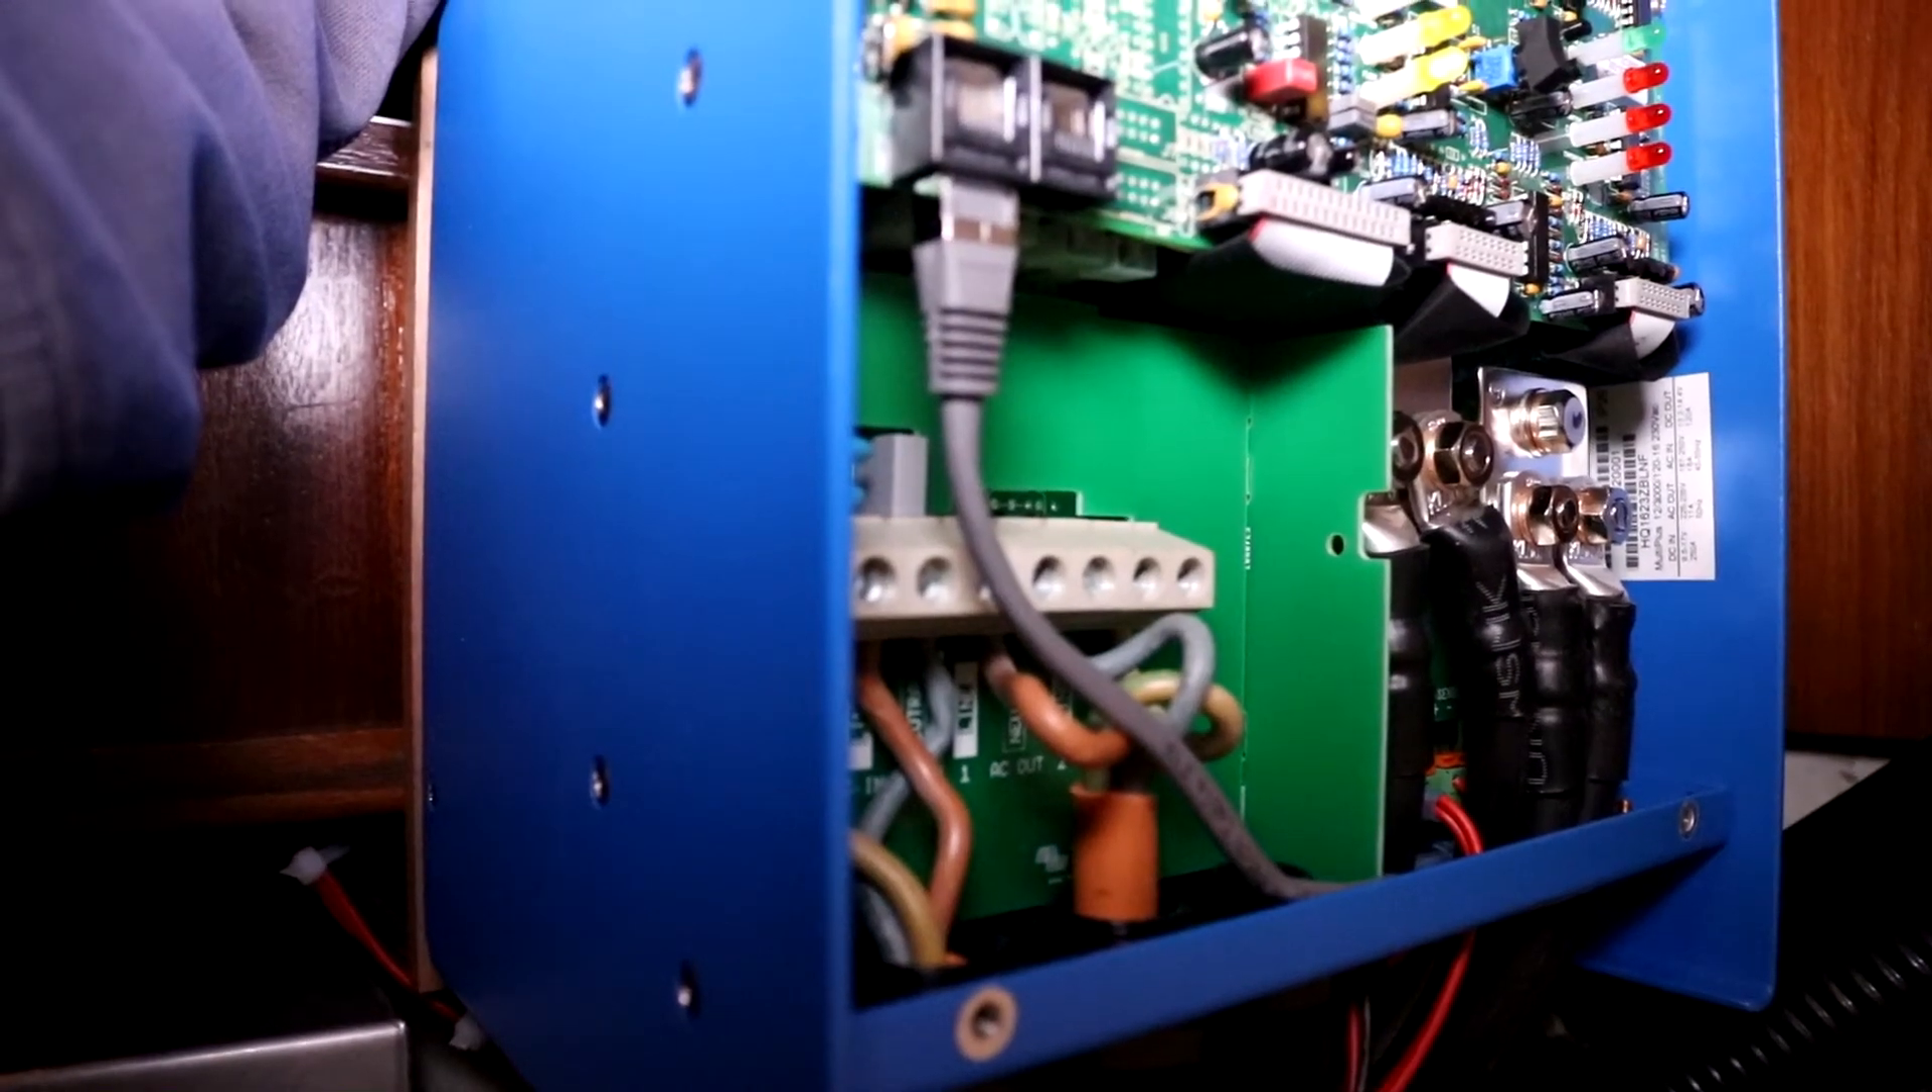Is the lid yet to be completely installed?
Yes.